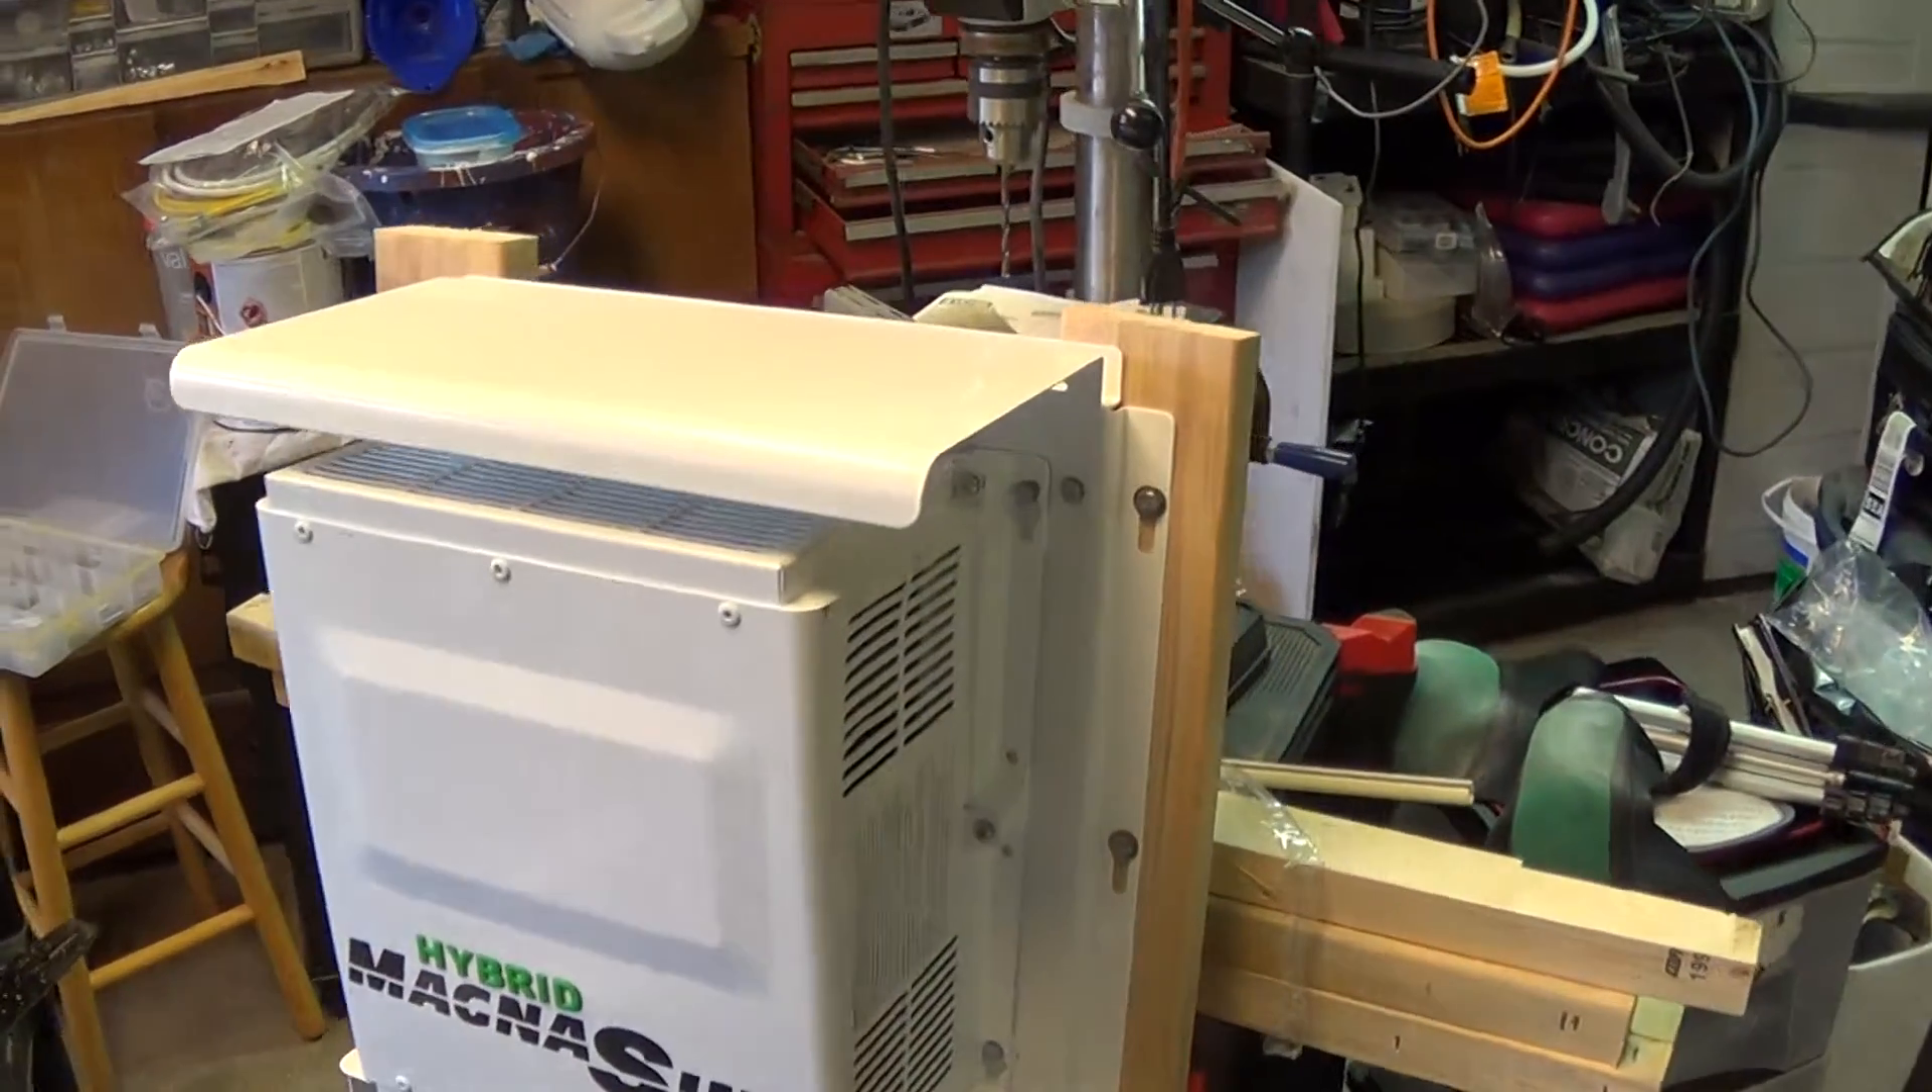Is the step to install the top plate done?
Yes.